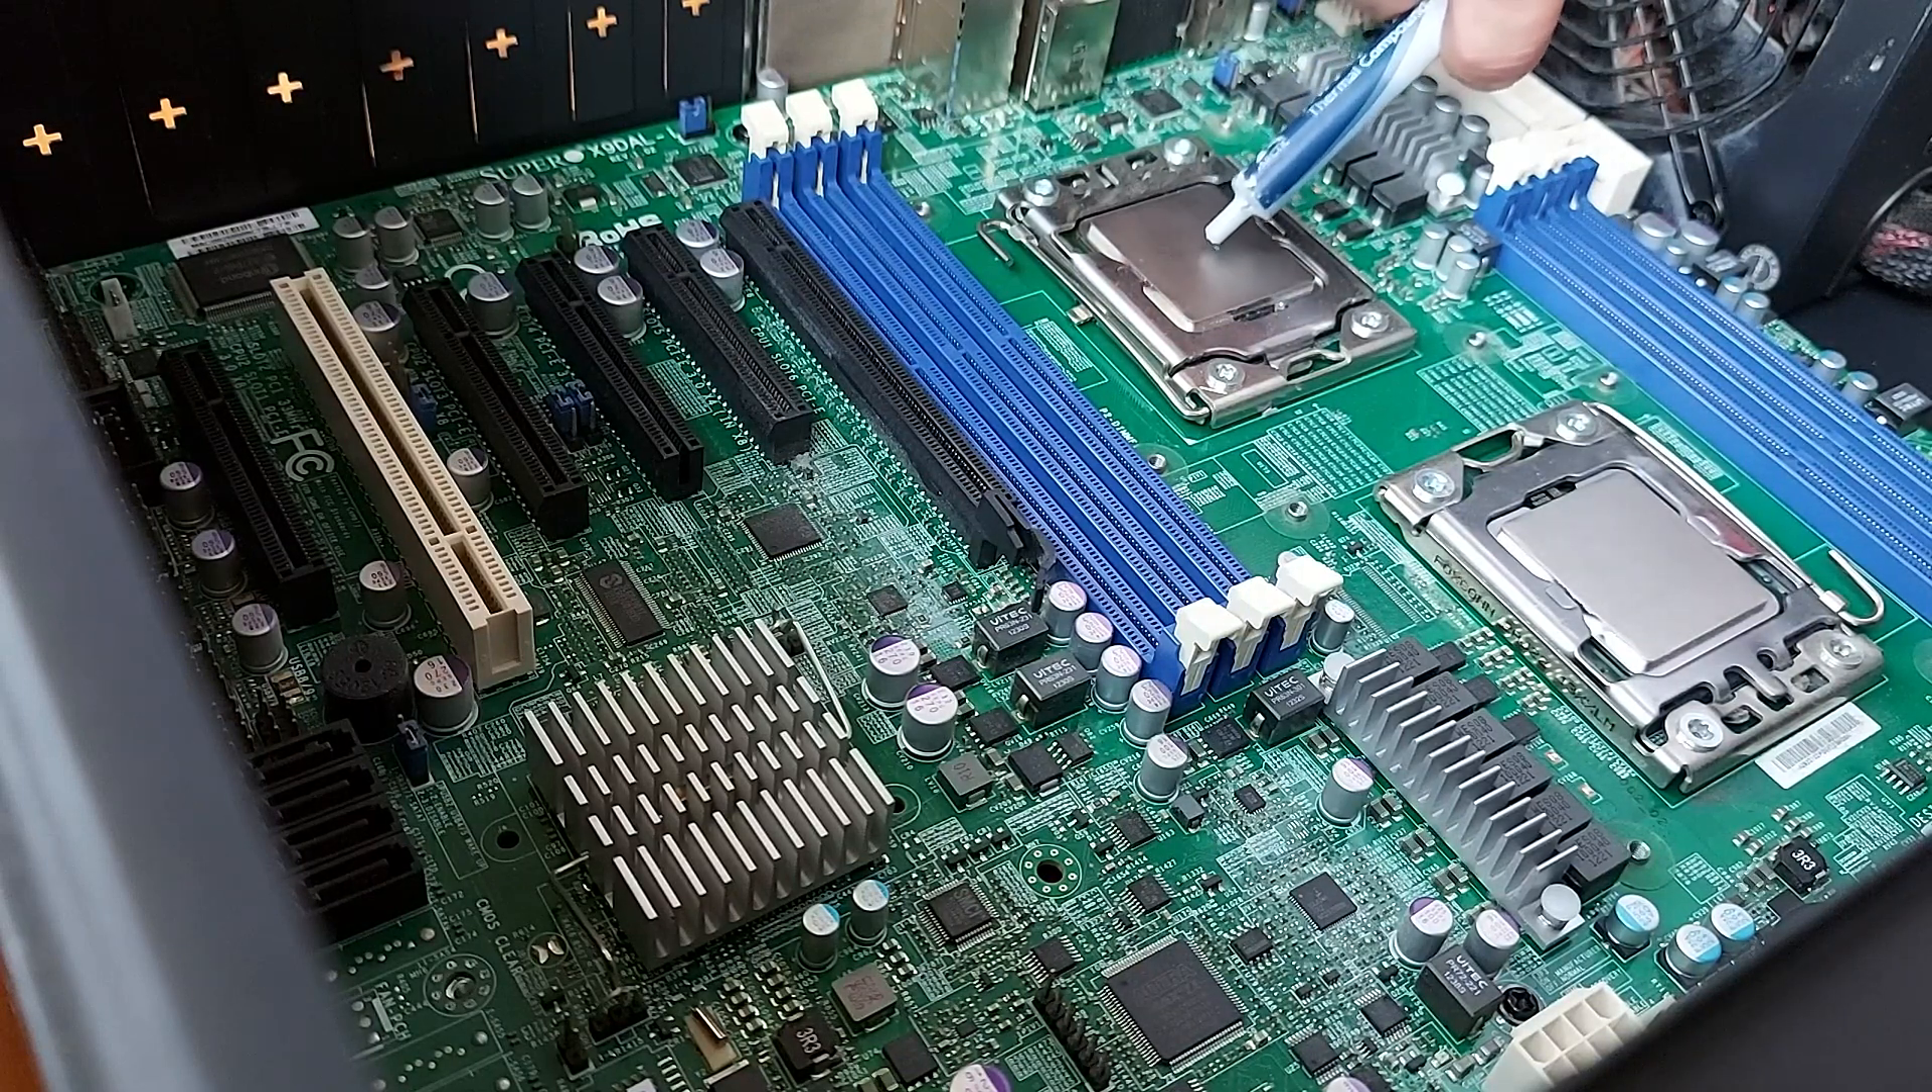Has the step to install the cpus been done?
Yes.